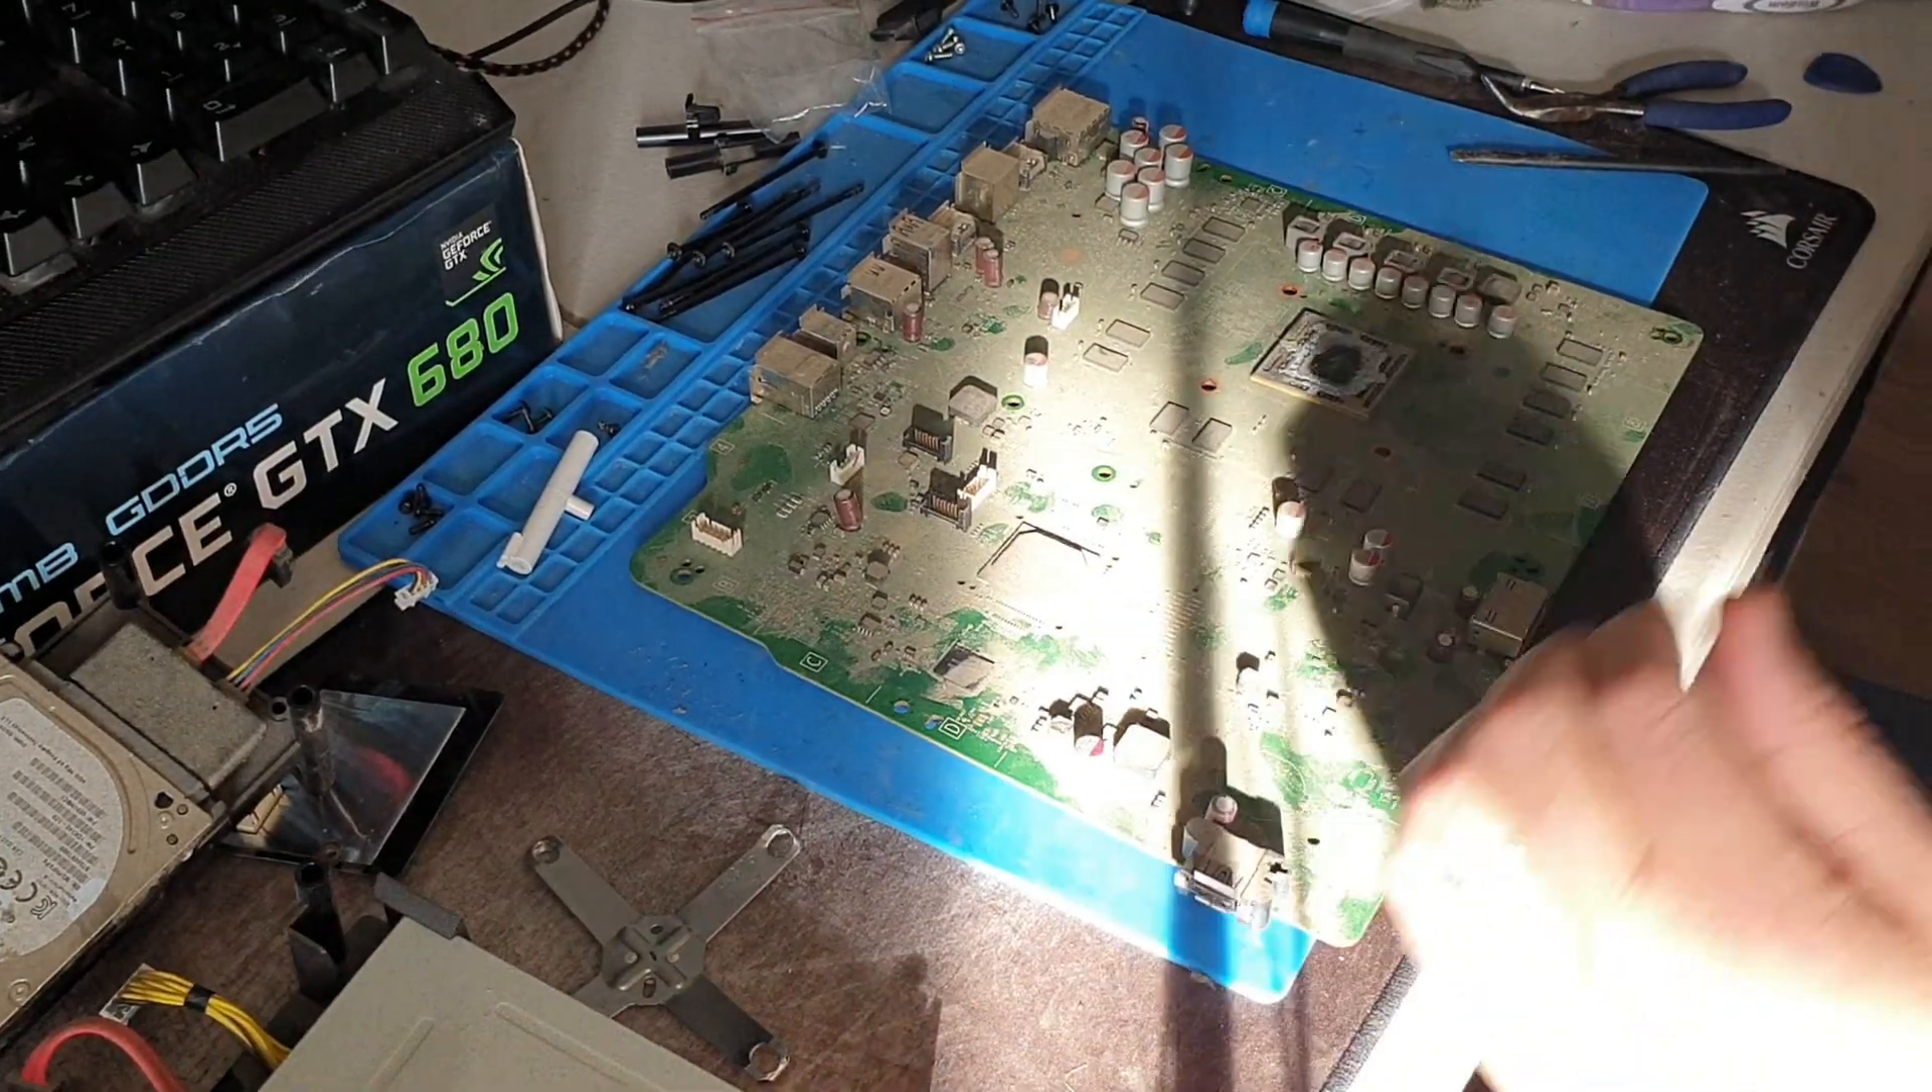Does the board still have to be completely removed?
No.